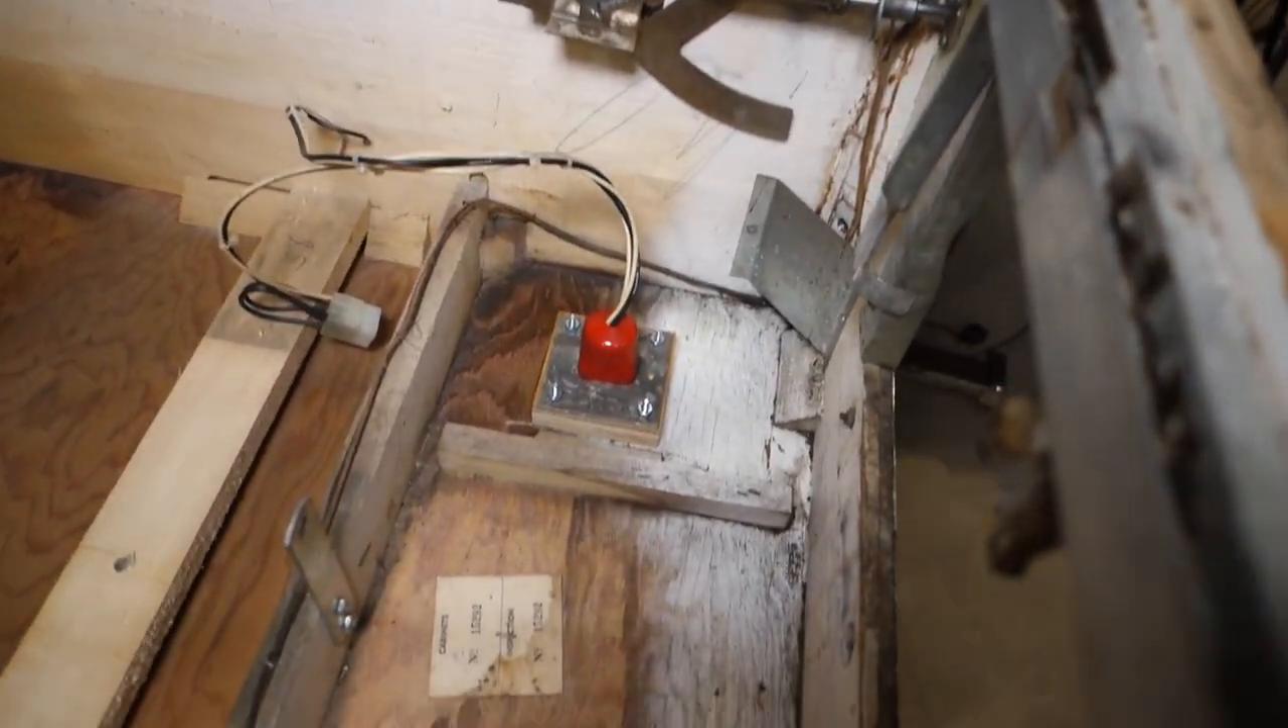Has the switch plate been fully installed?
Yes.